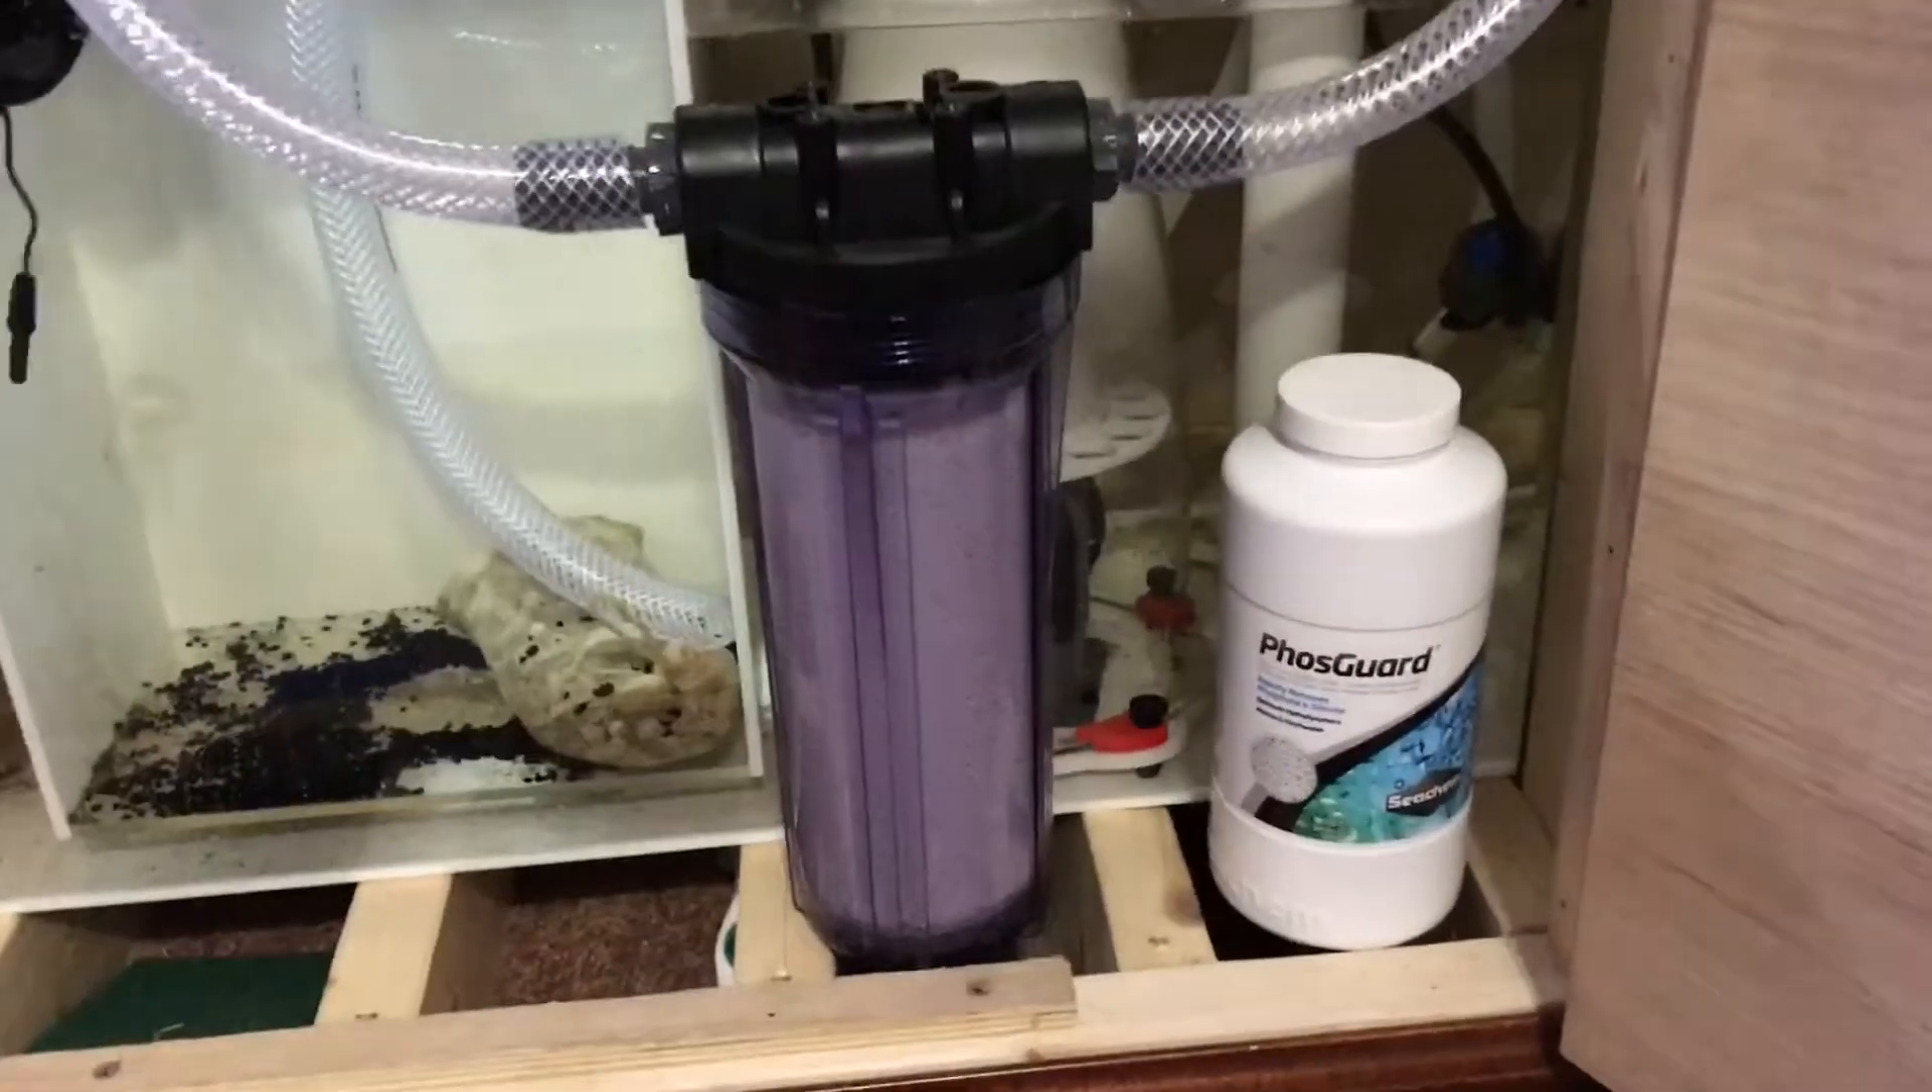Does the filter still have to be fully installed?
No.